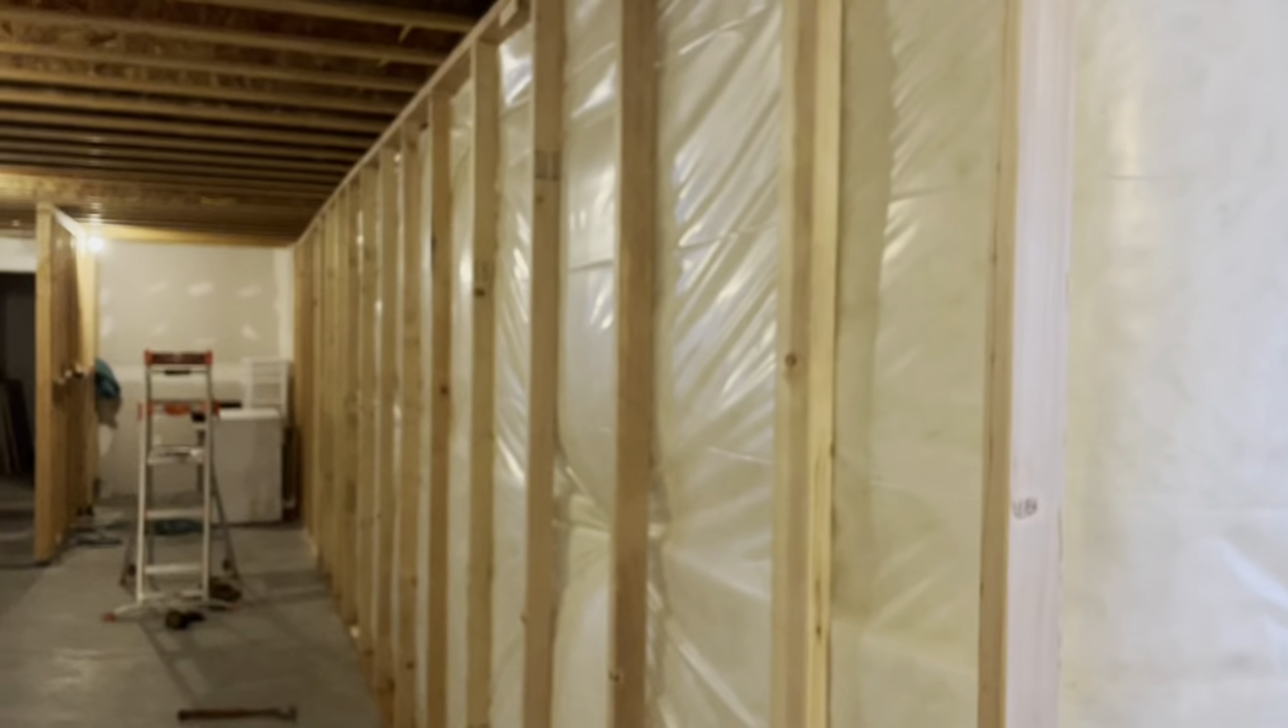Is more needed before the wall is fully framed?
No.